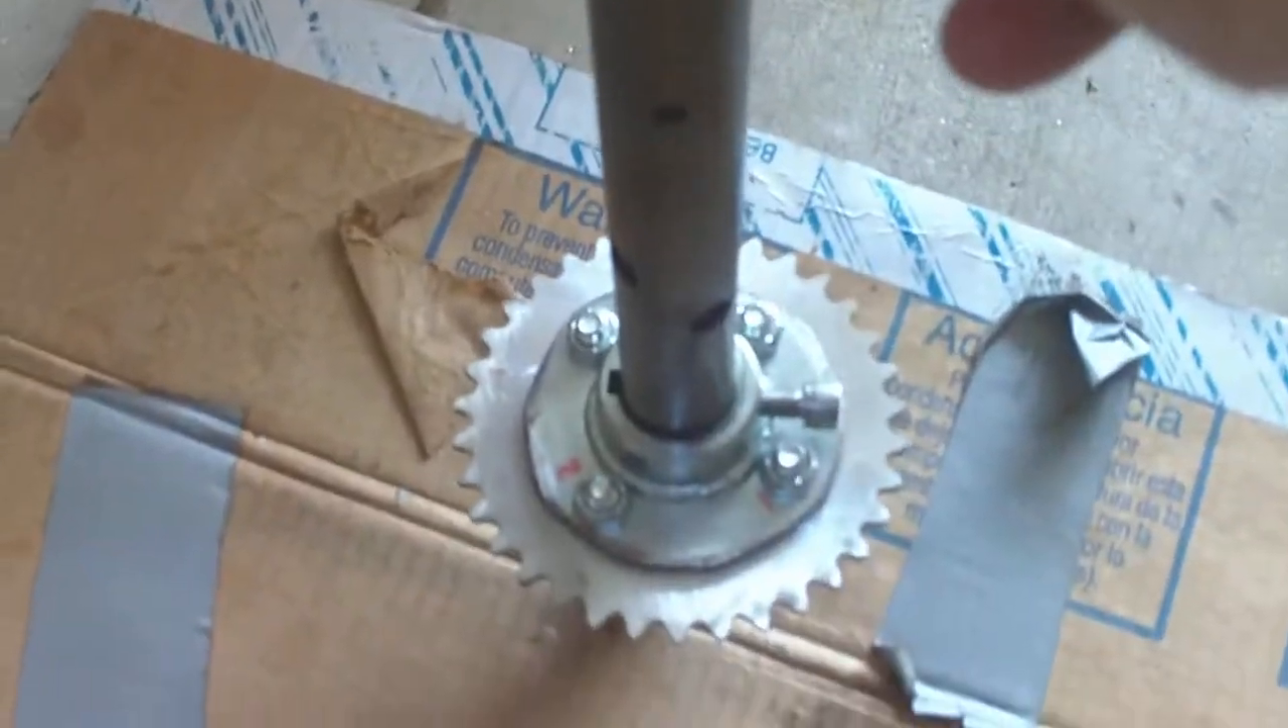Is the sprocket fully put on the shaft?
Yes.